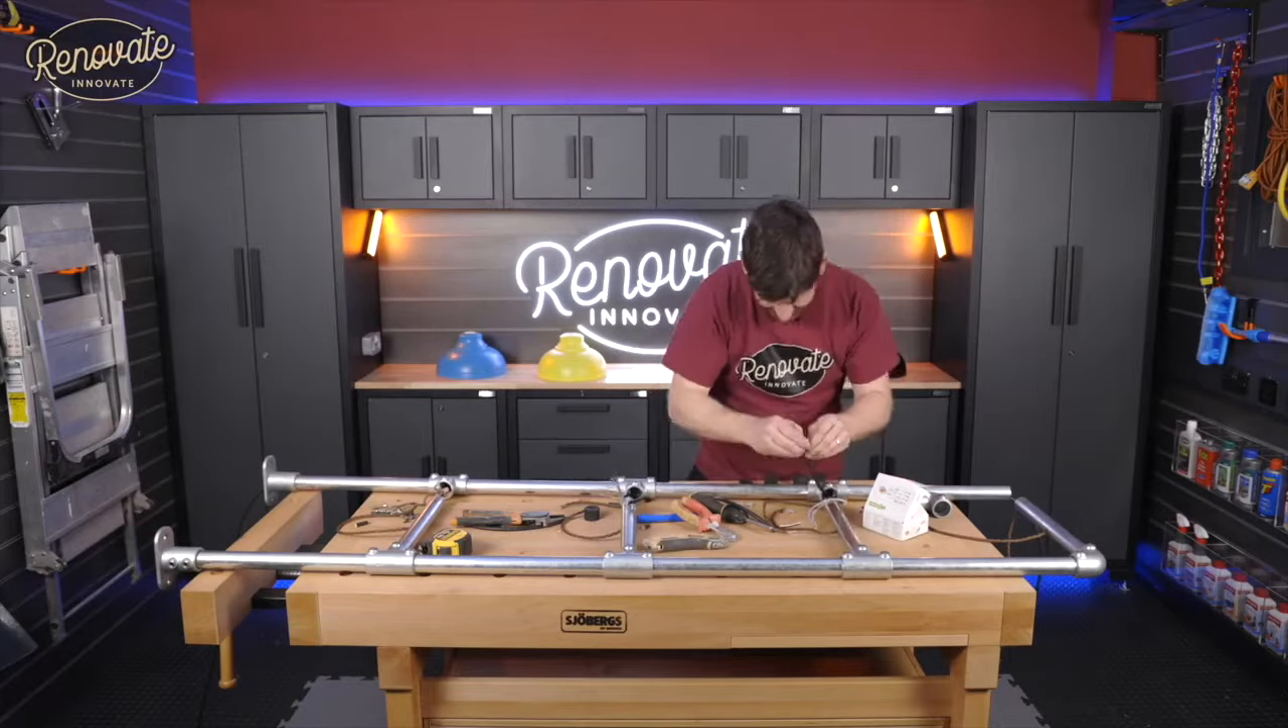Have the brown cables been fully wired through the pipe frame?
No.